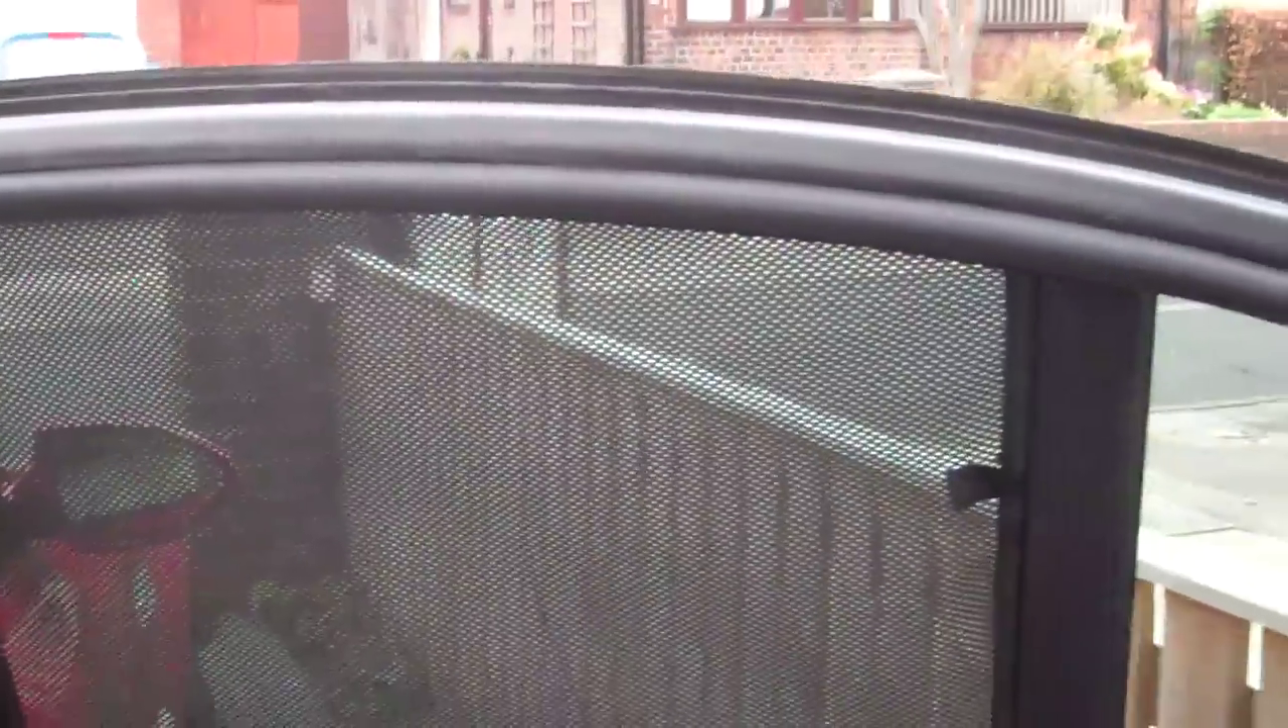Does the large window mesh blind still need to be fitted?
No.